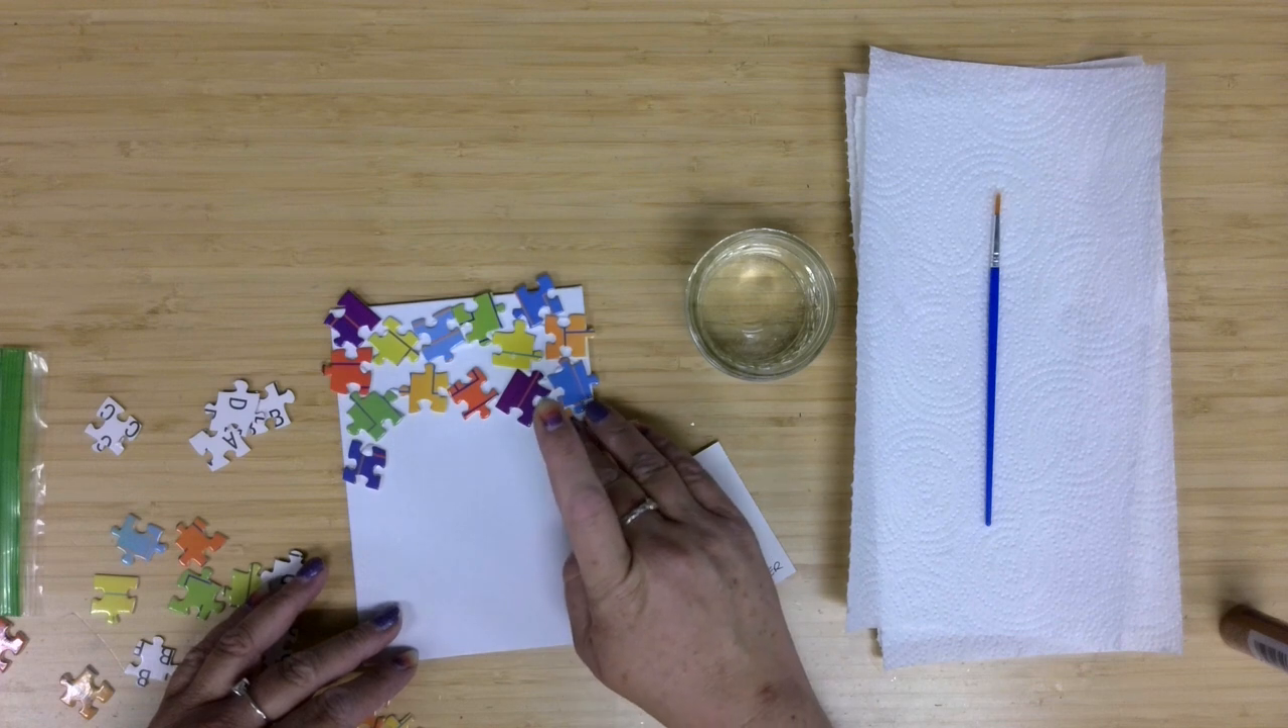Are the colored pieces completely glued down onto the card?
No.